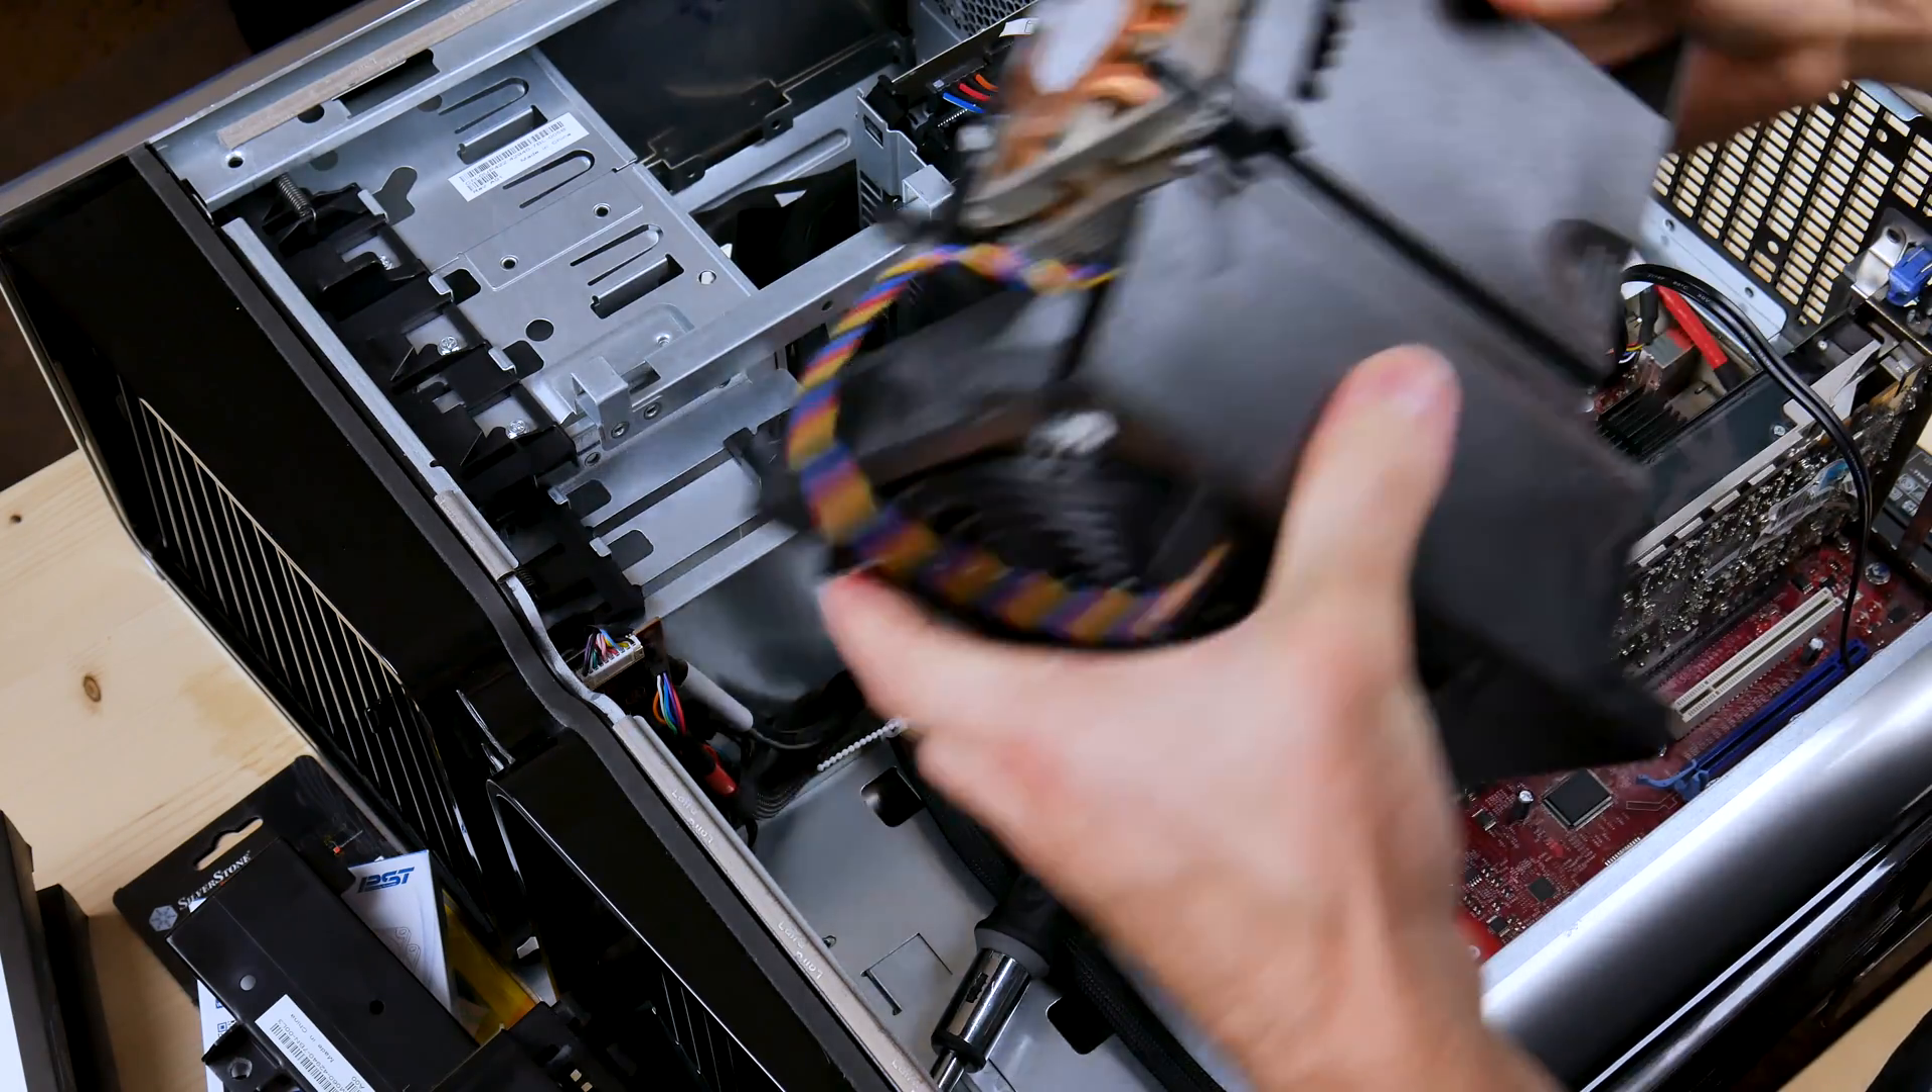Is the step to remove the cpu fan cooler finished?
Yes.